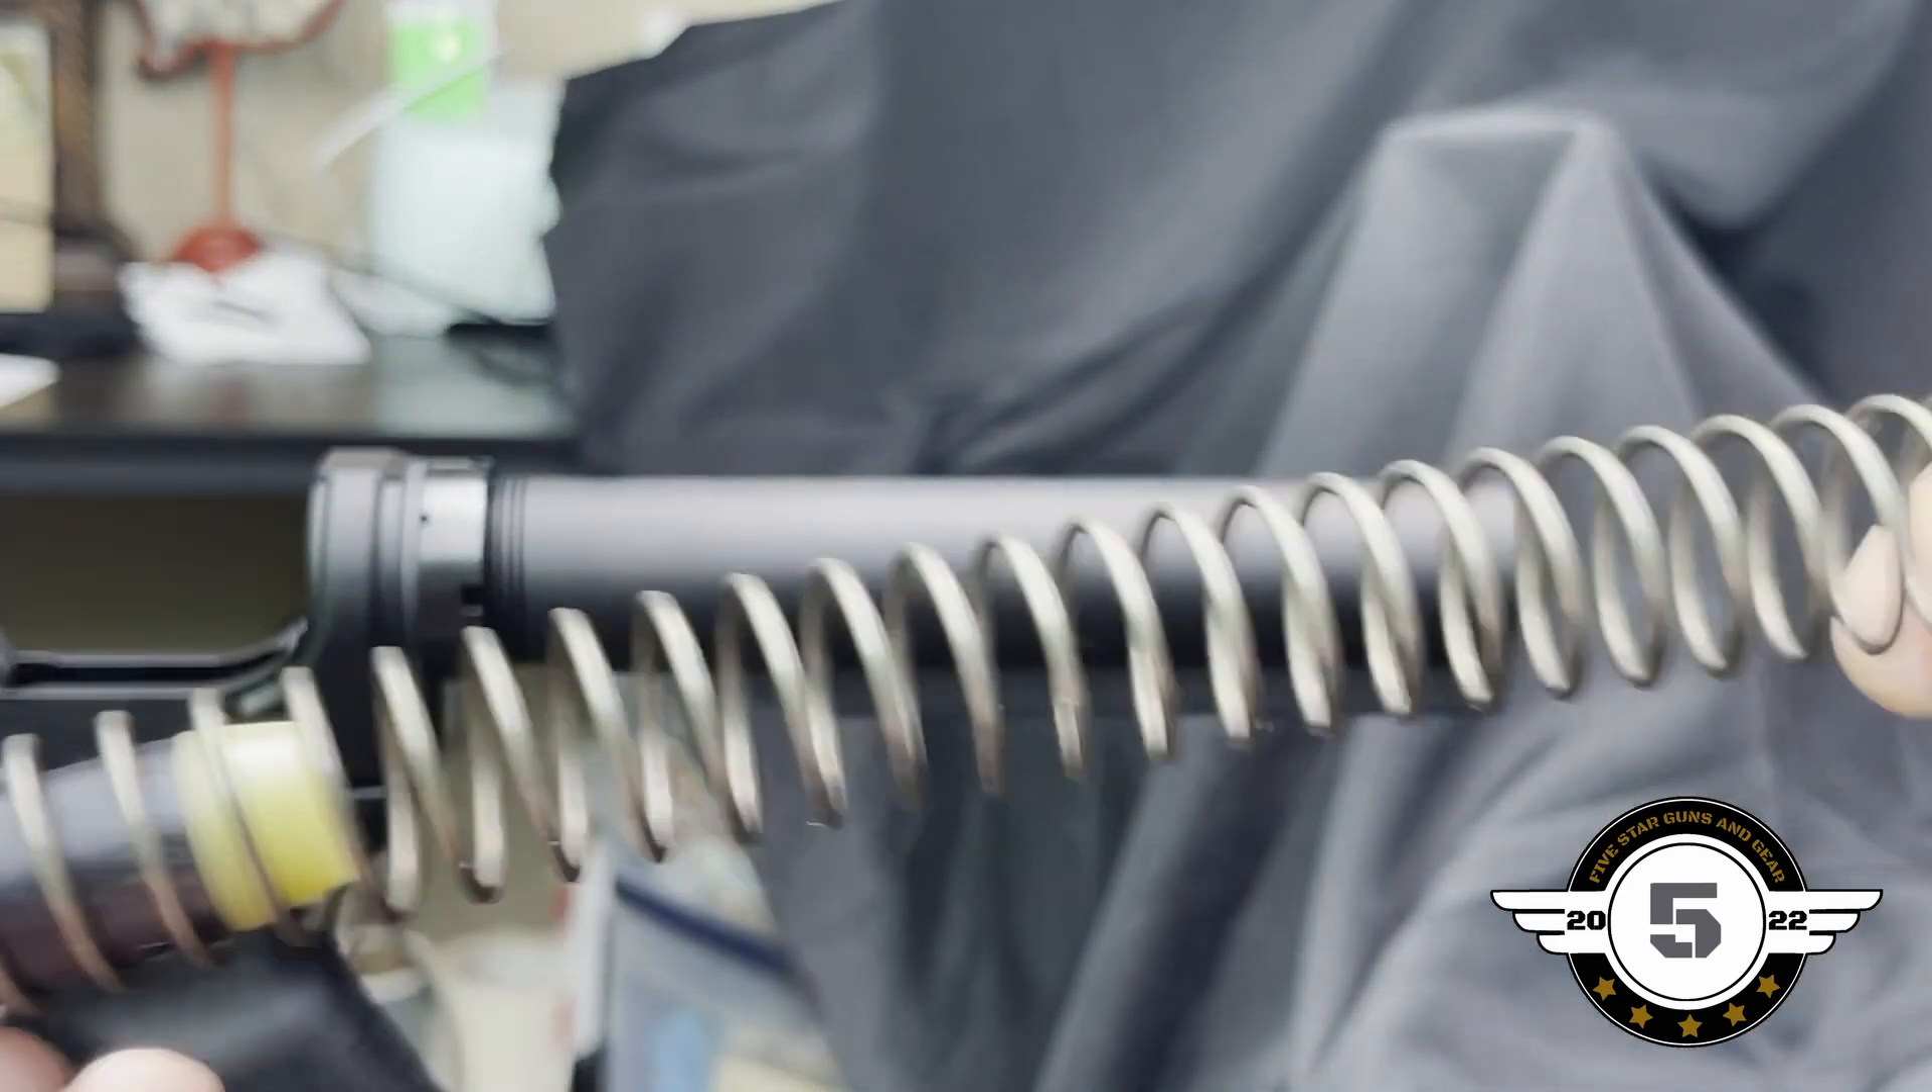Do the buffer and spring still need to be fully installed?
Yes.